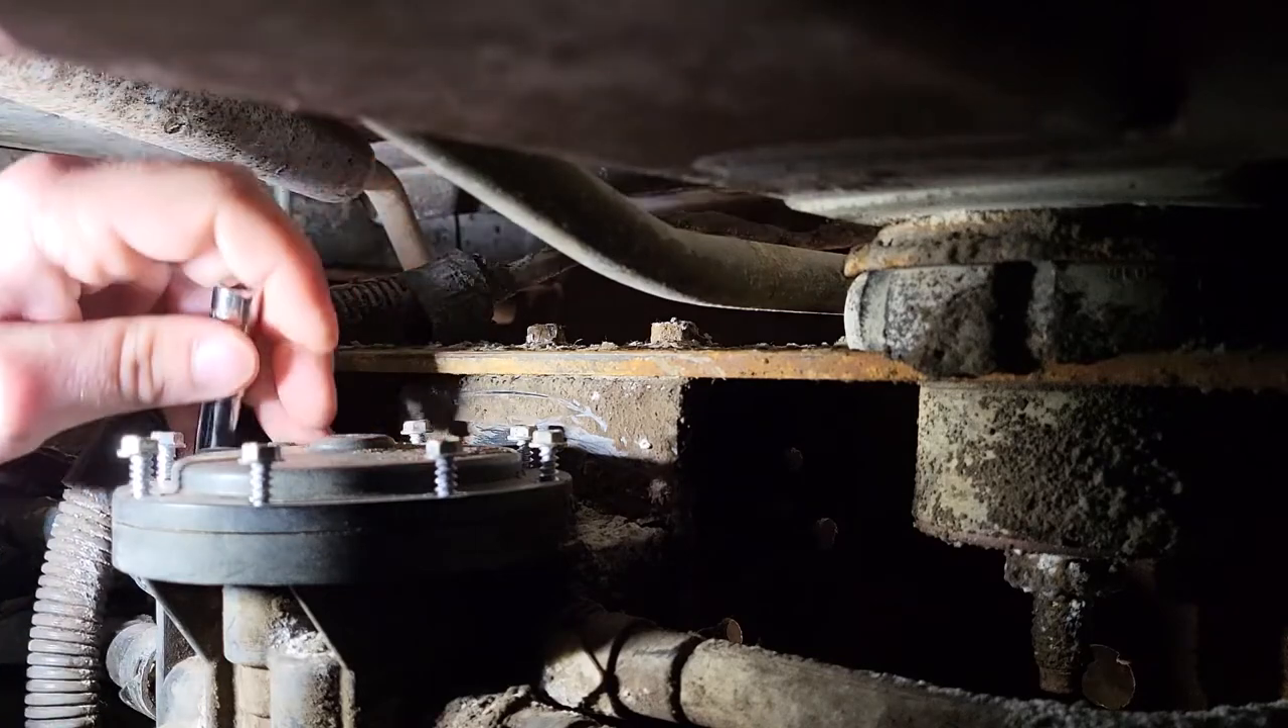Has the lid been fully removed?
No.